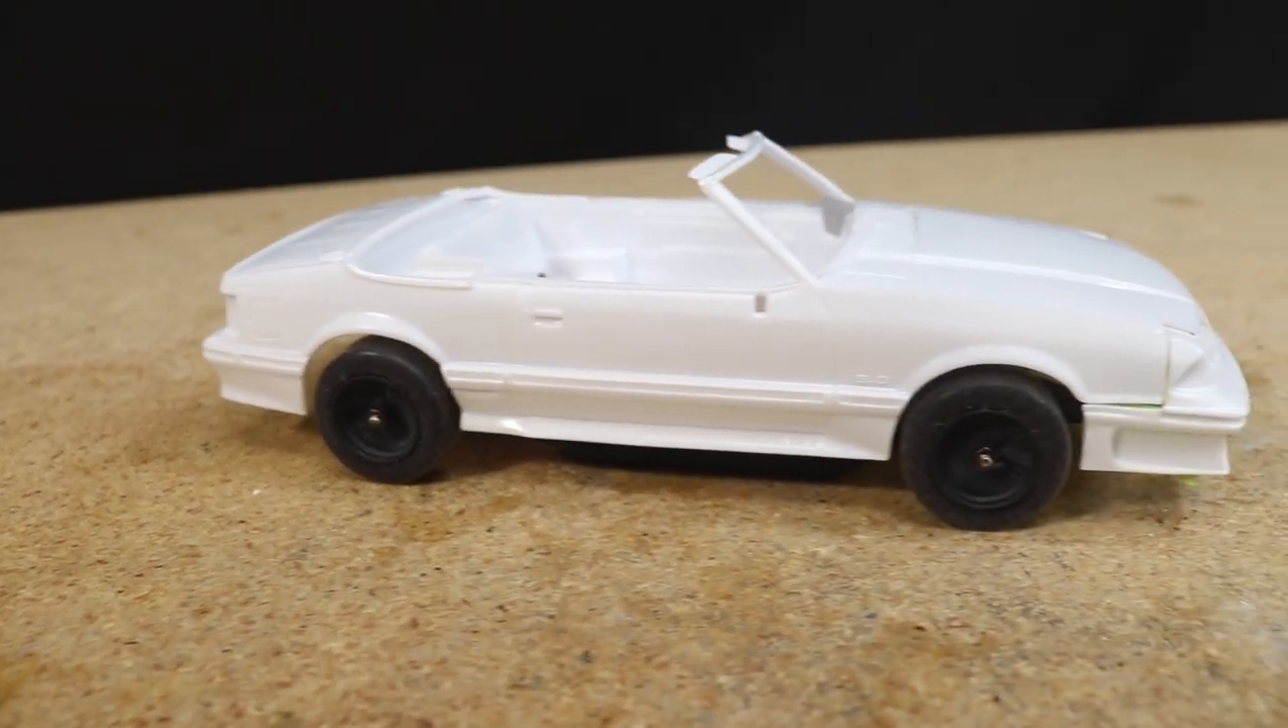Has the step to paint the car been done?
No.